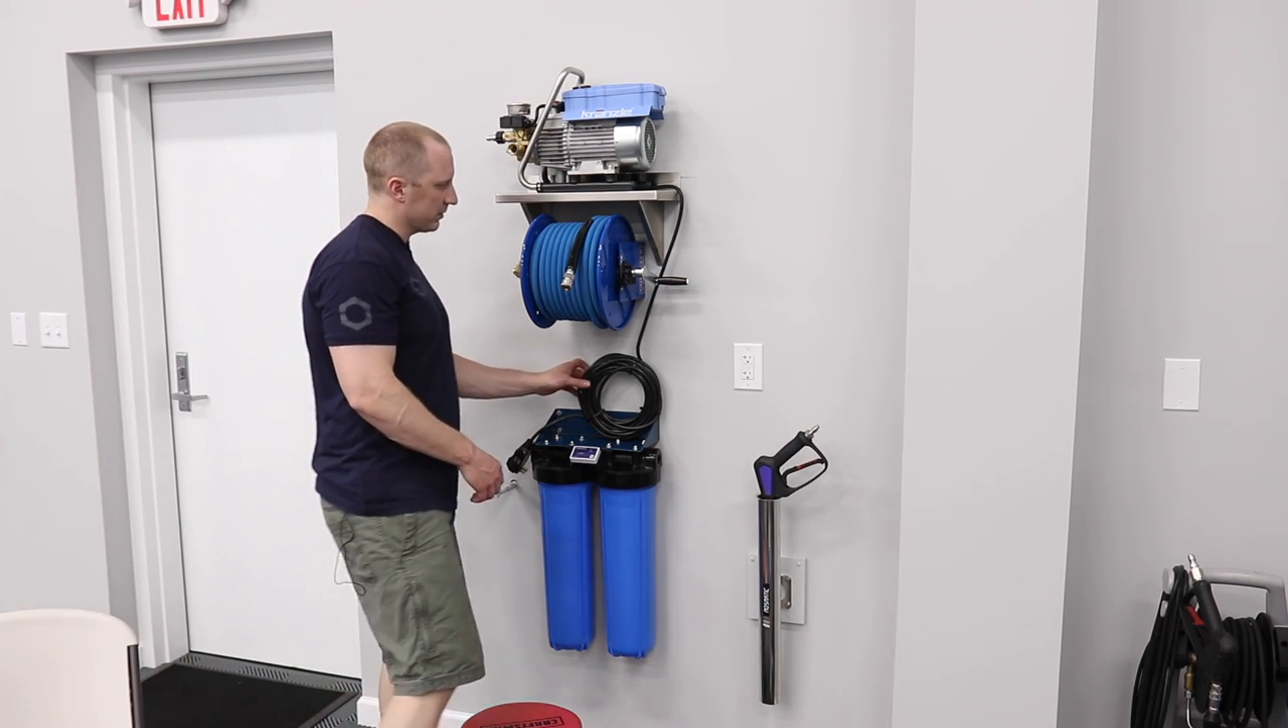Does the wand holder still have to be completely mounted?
No.